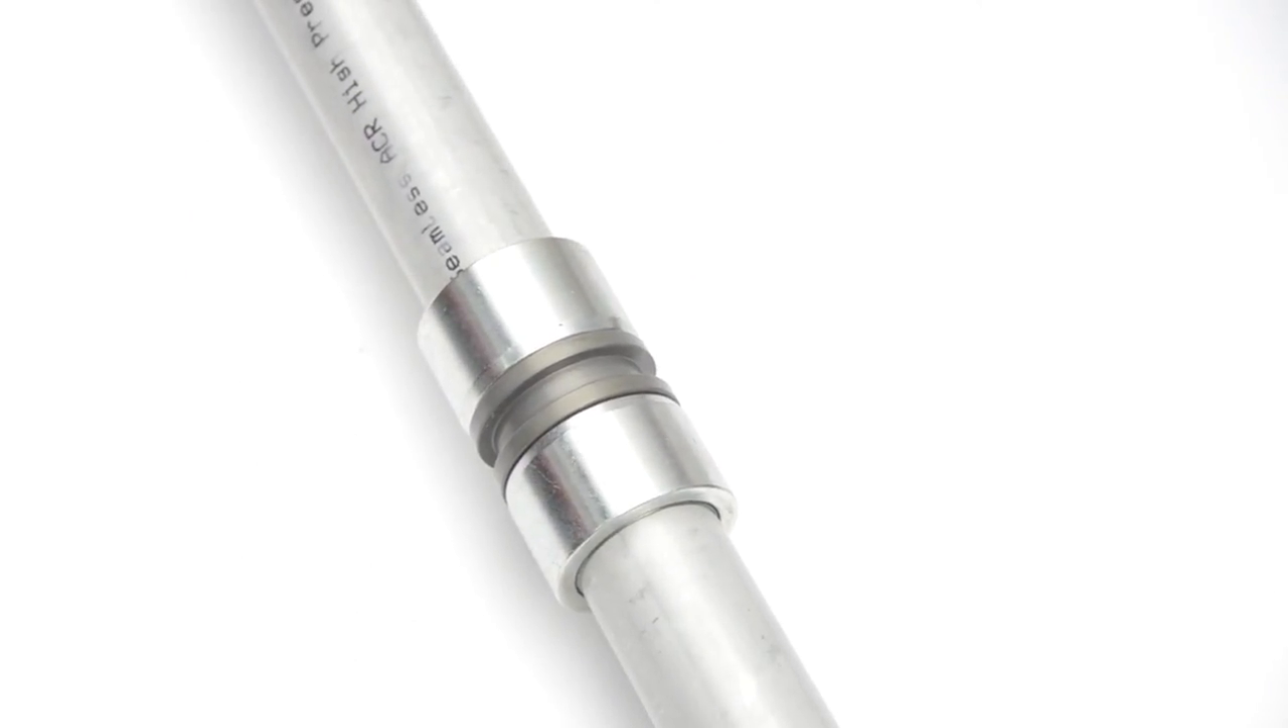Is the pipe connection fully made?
Yes.